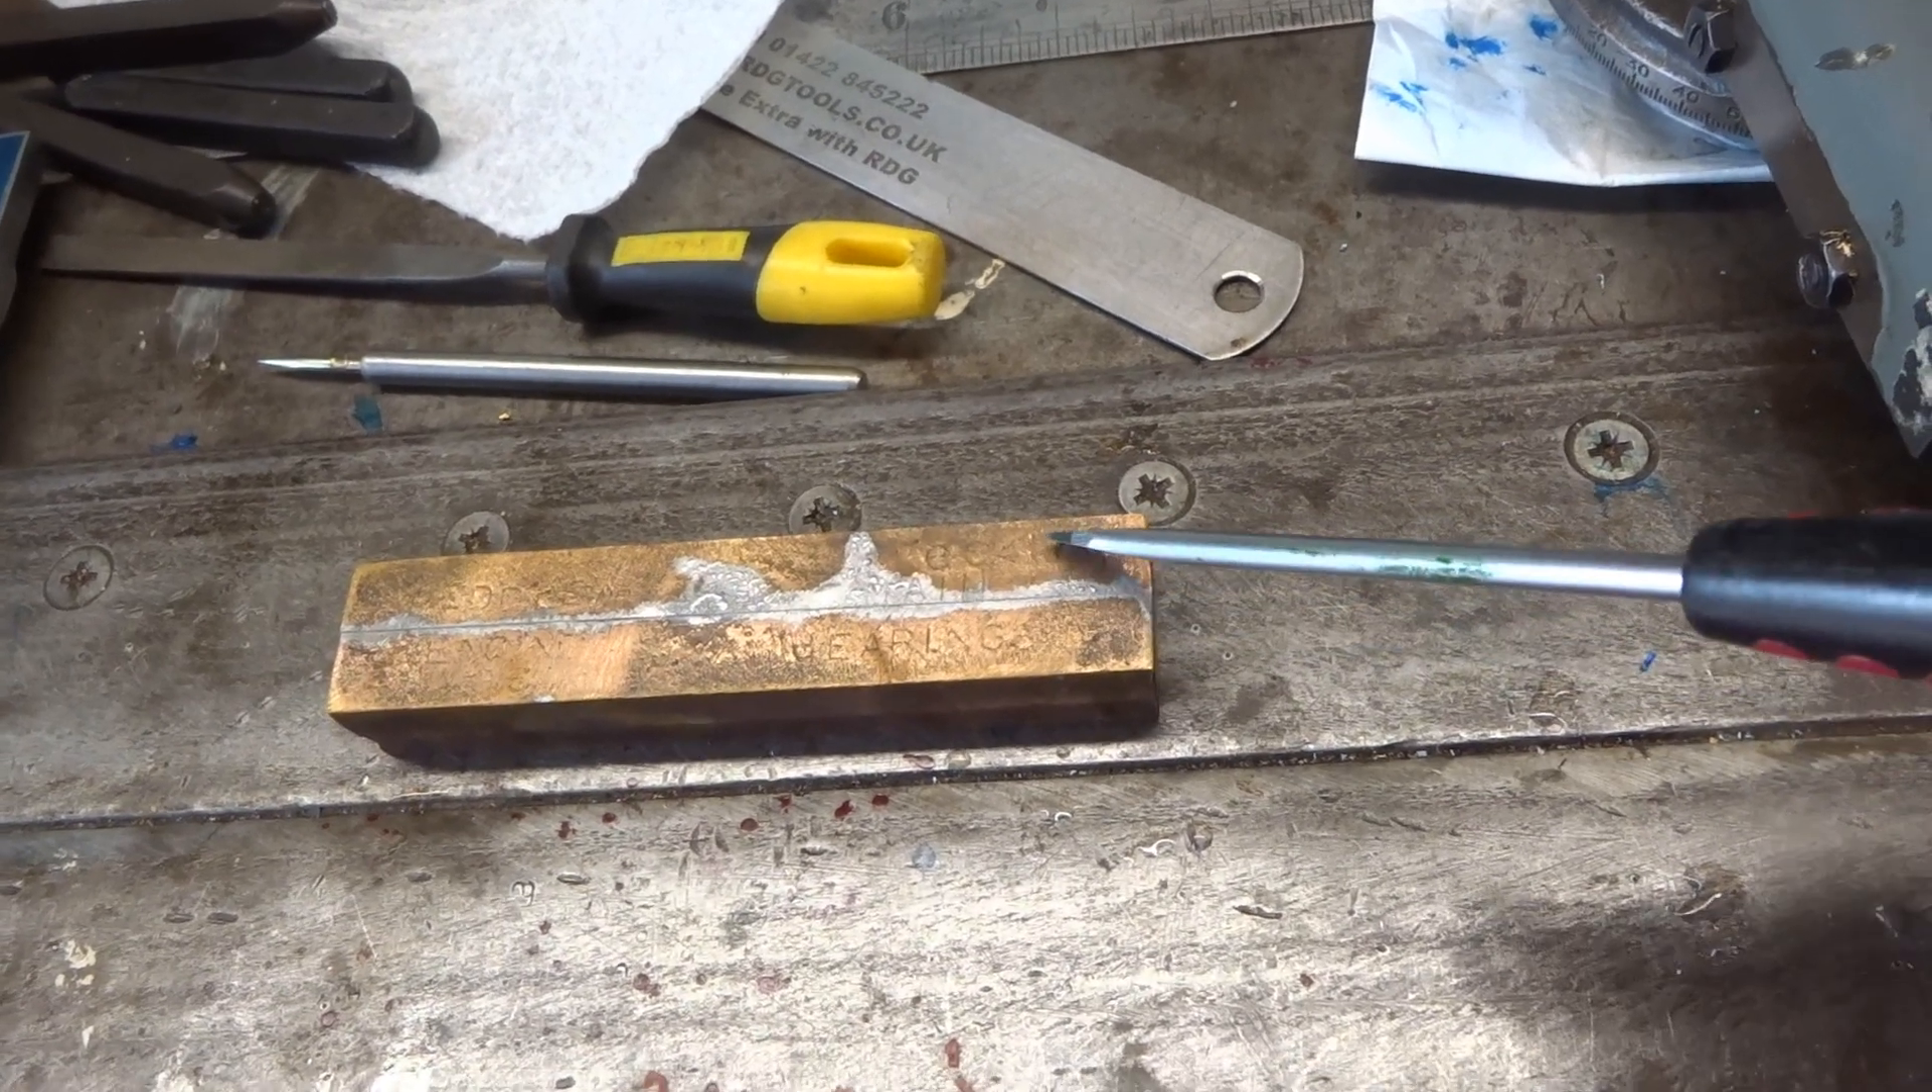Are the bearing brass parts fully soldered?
Yes.